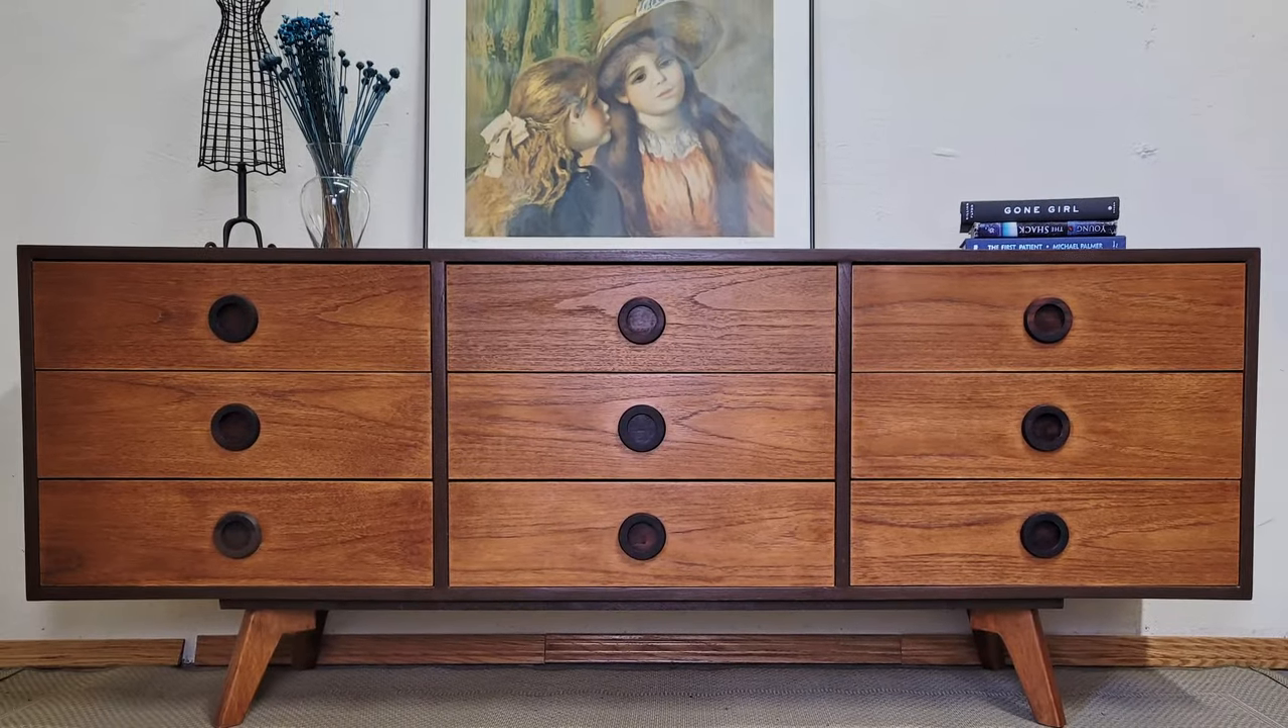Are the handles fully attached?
Yes.